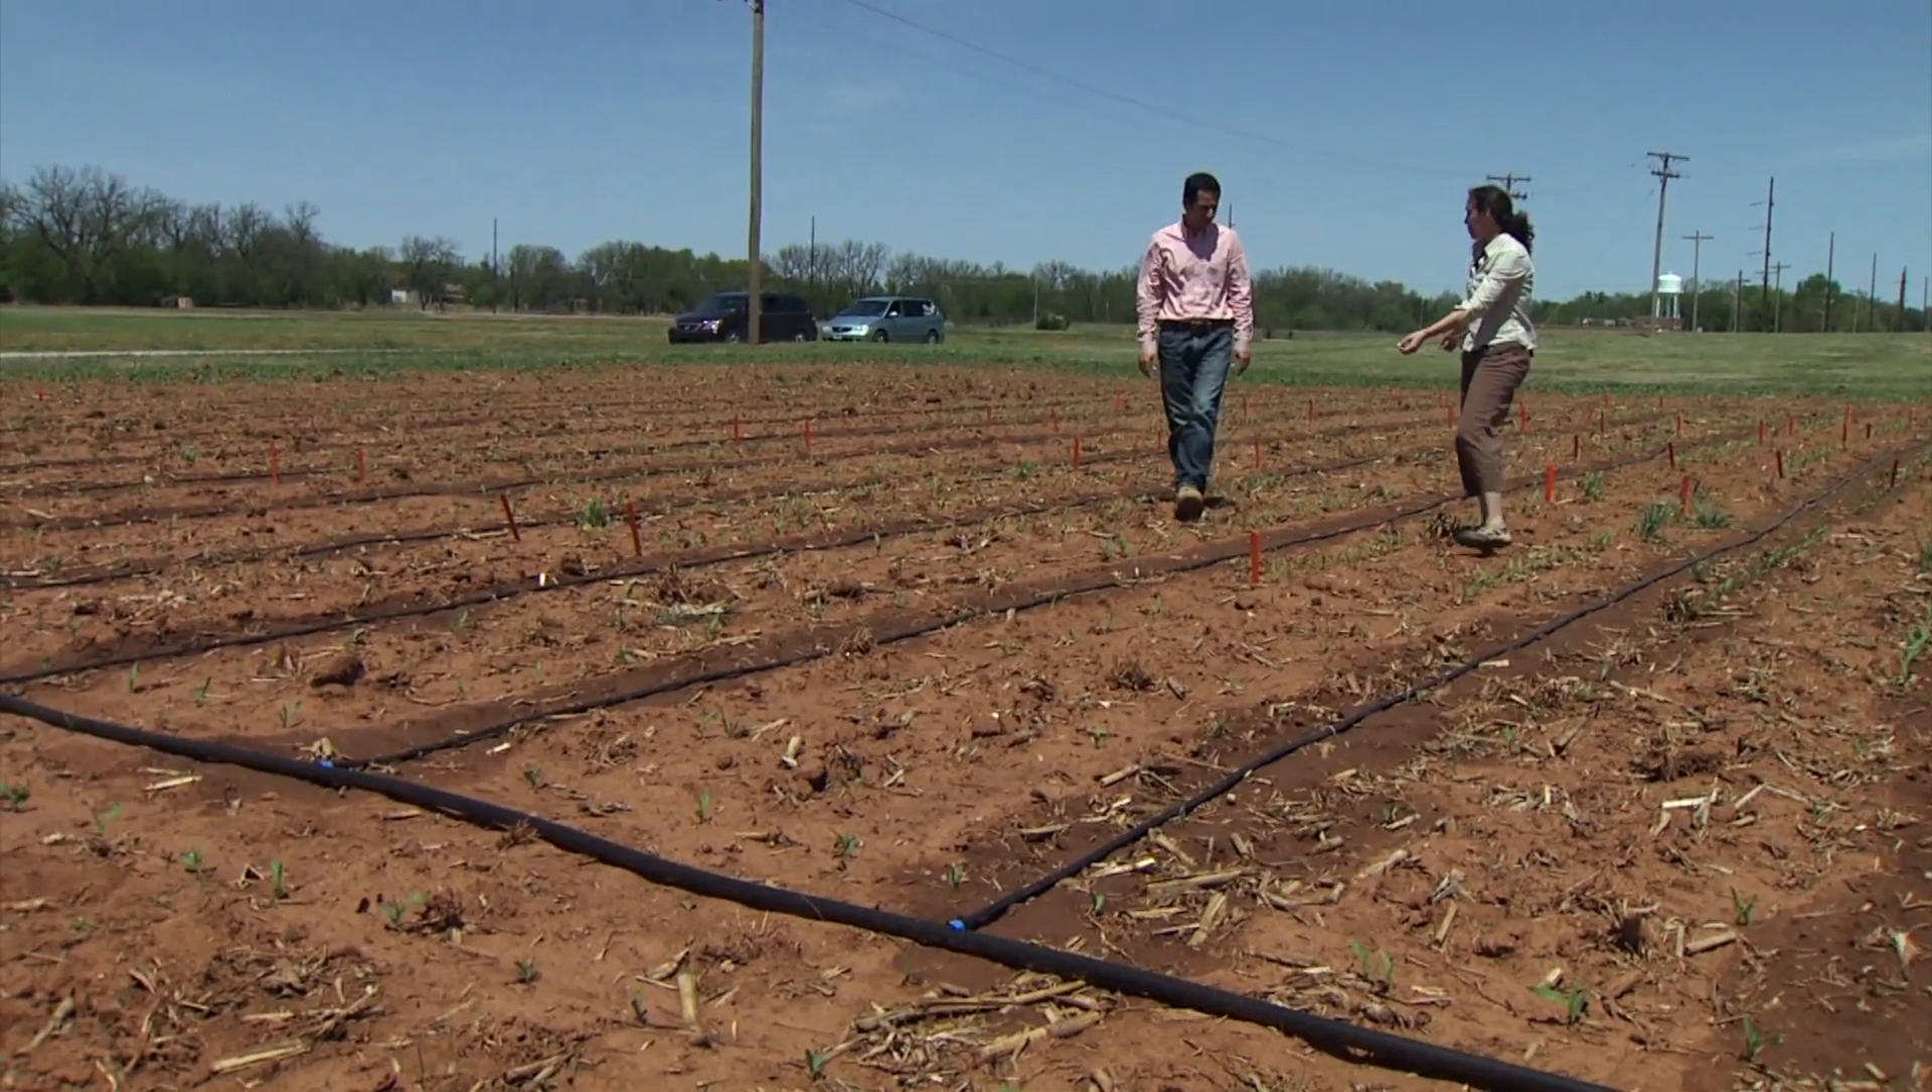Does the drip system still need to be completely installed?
No.